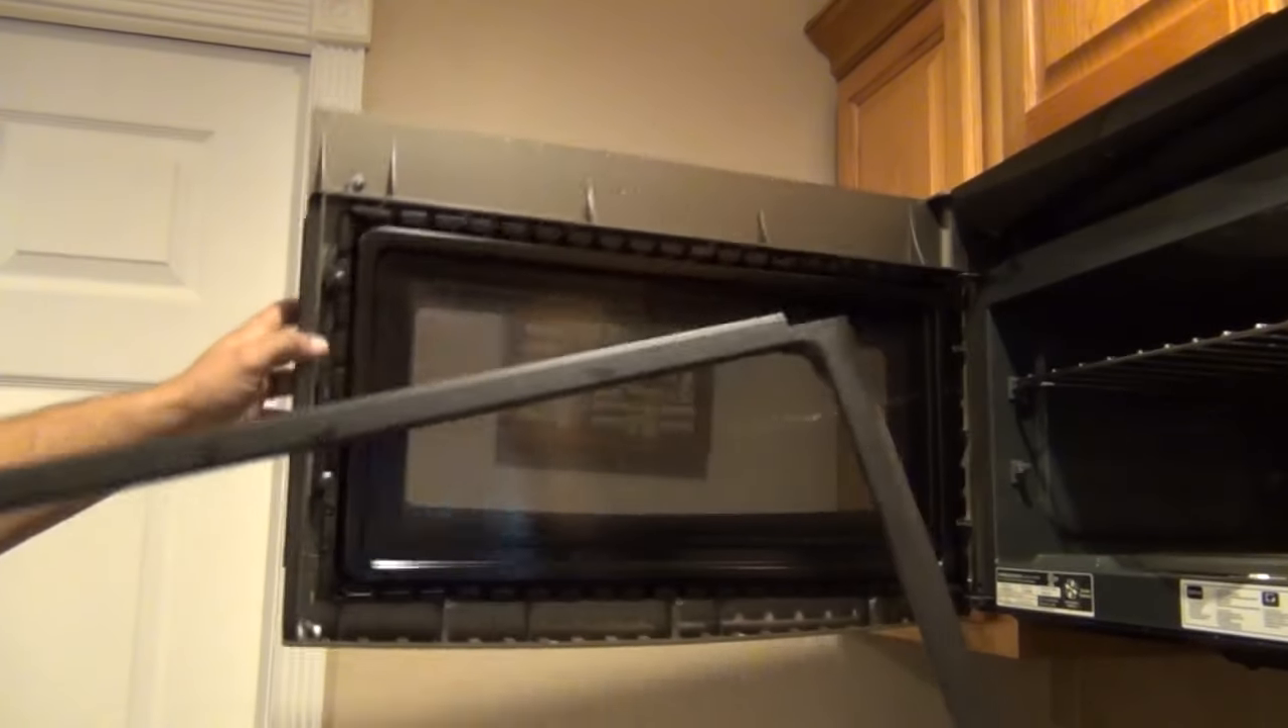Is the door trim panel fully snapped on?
No.